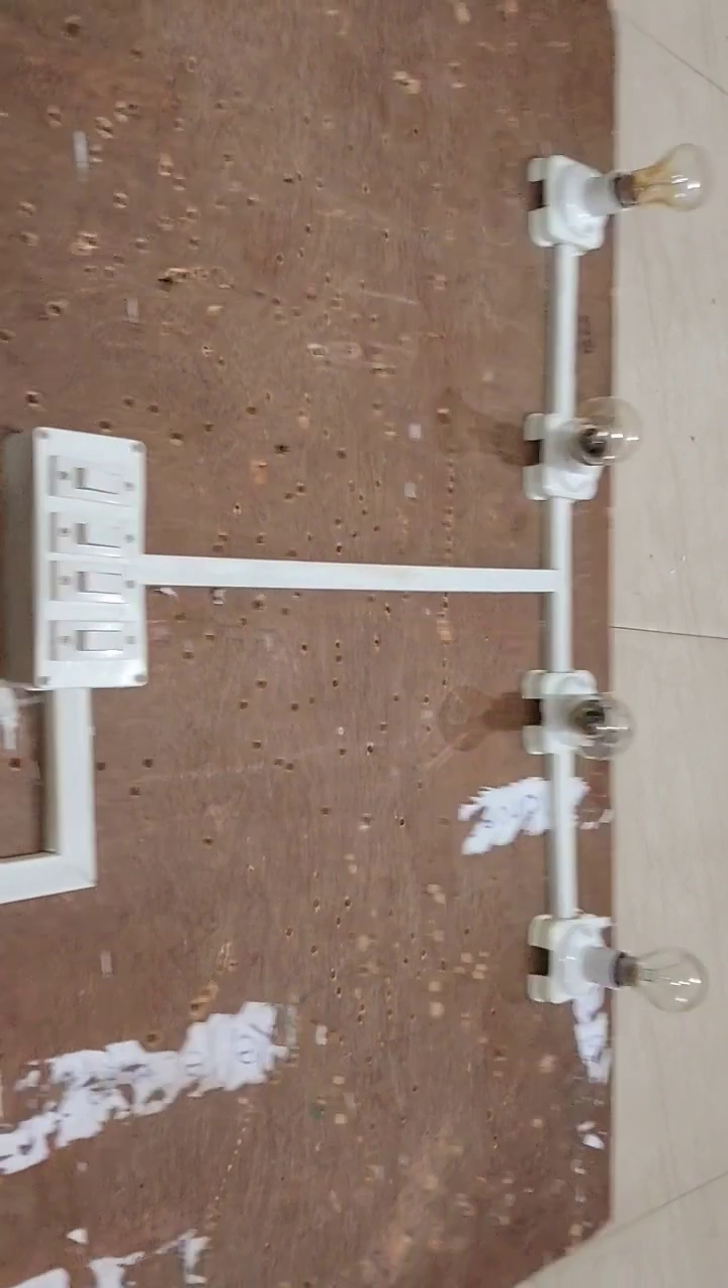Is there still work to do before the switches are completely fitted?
No.